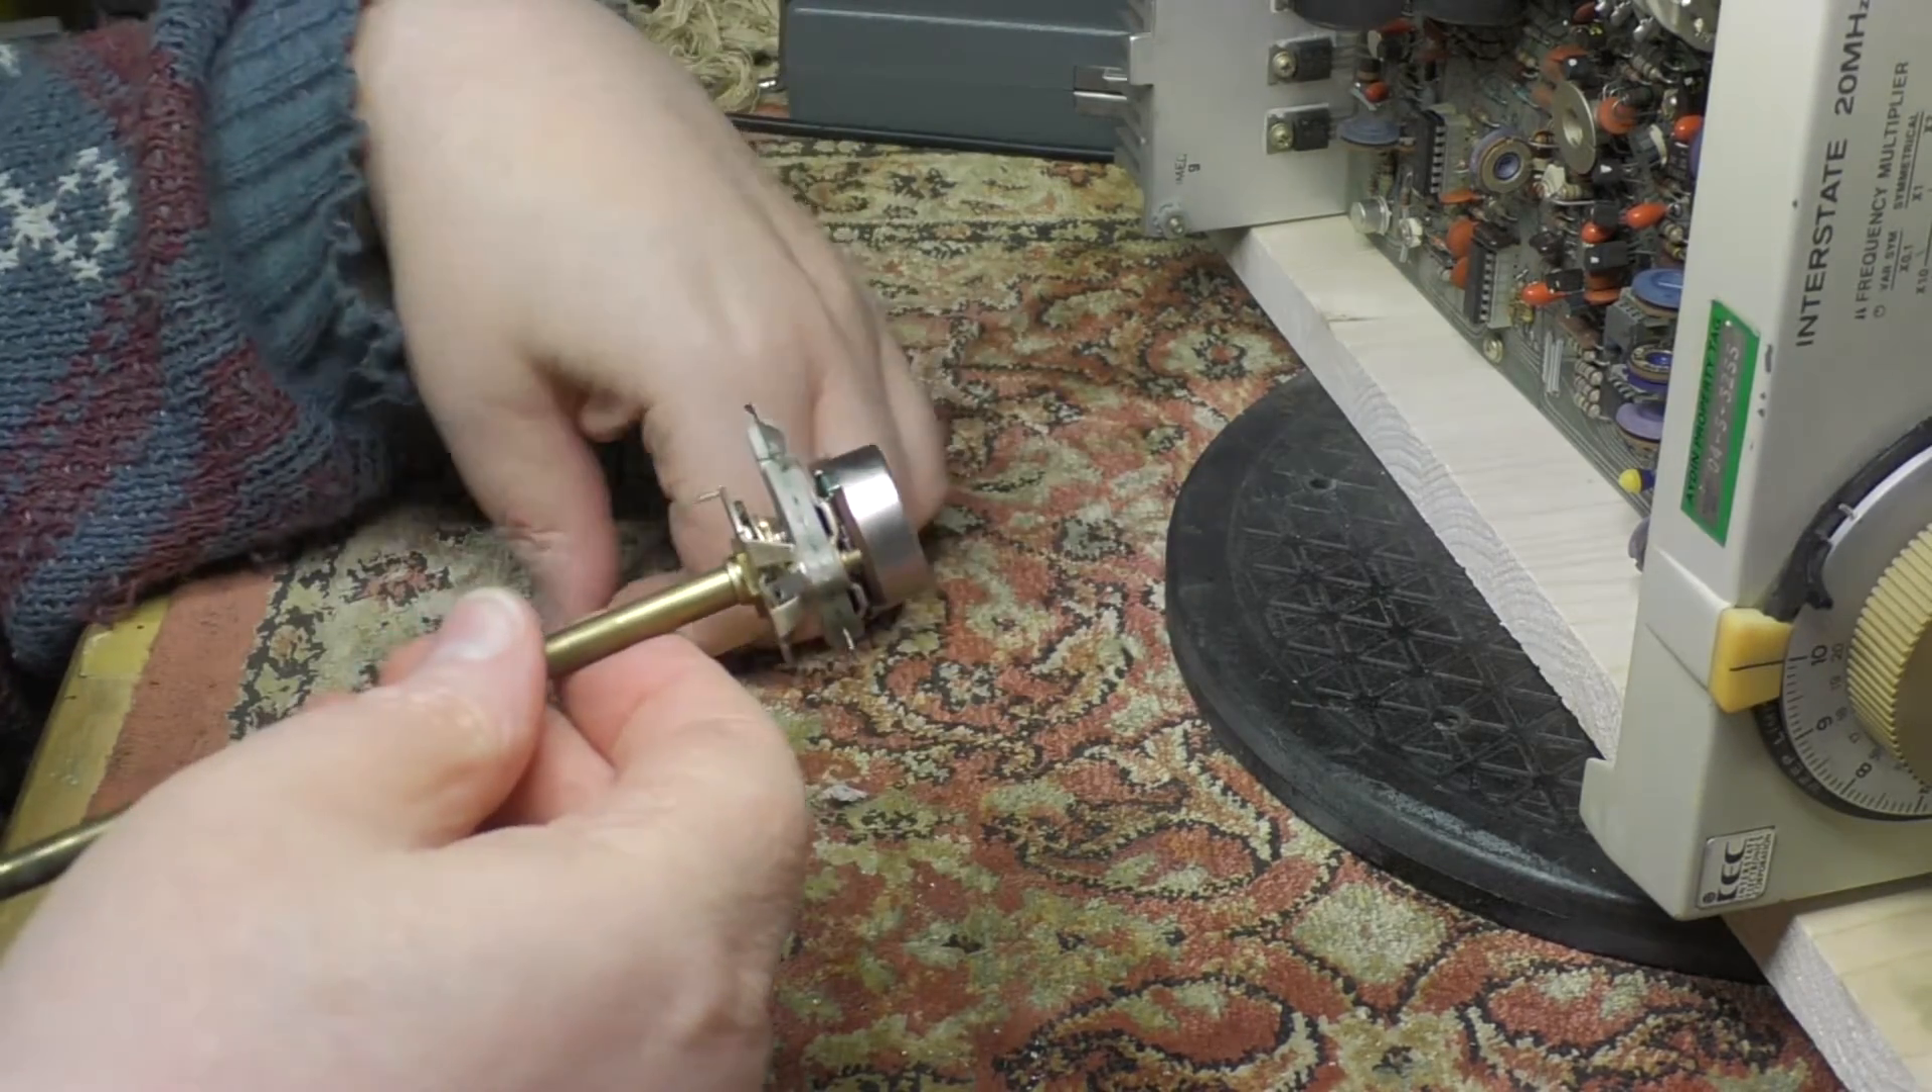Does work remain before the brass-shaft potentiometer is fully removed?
No.